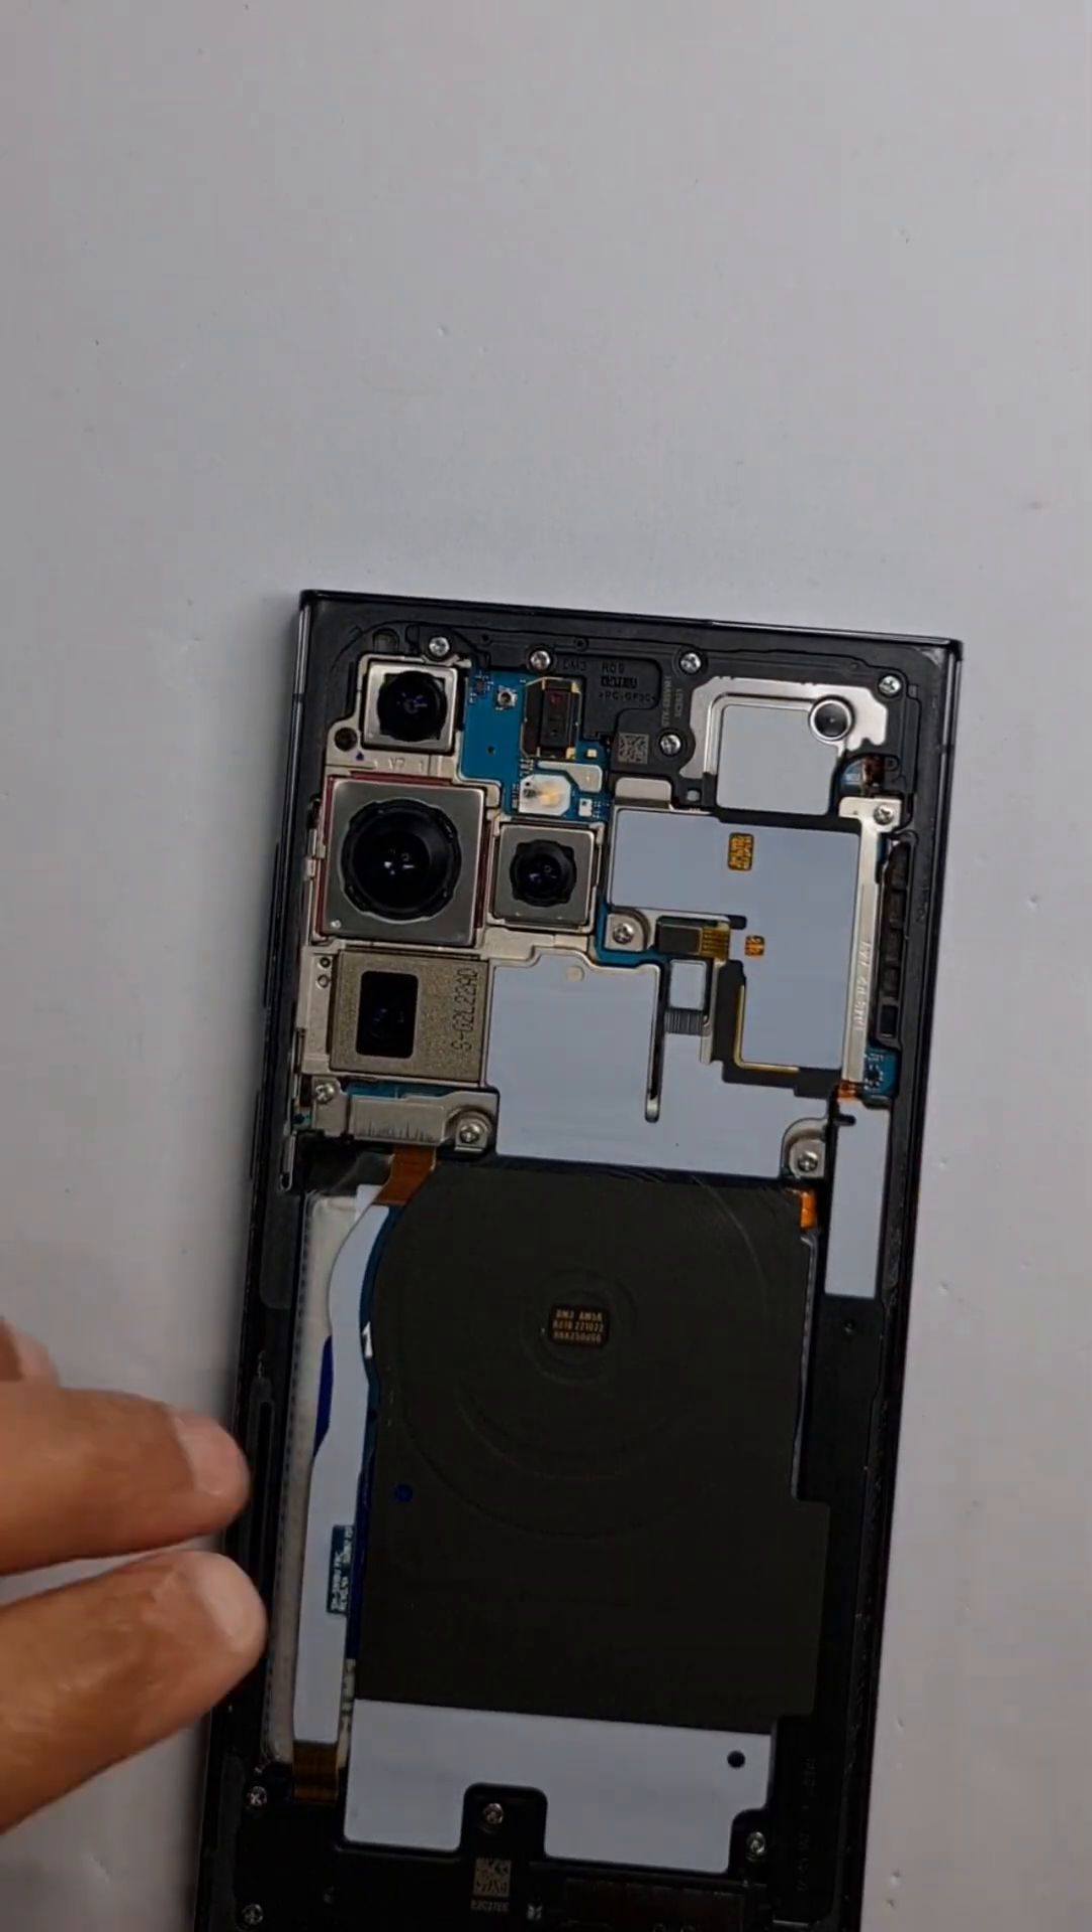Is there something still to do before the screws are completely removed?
Yes.